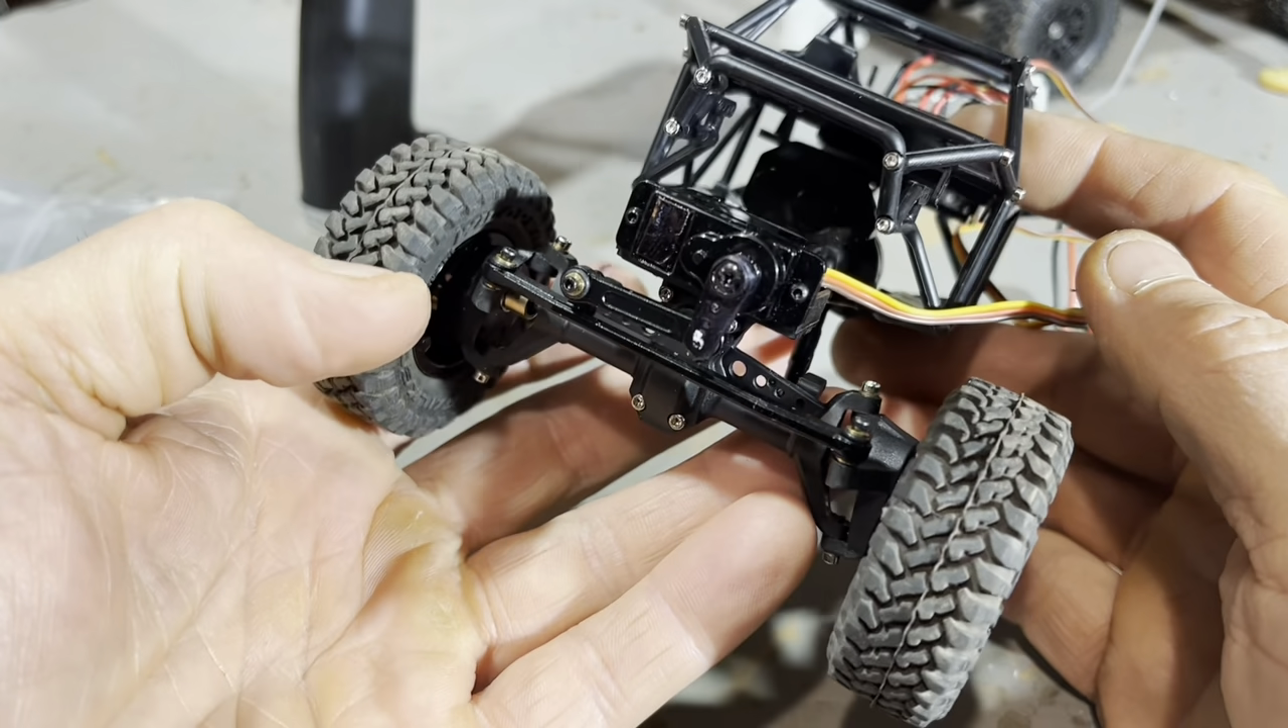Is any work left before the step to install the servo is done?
No.